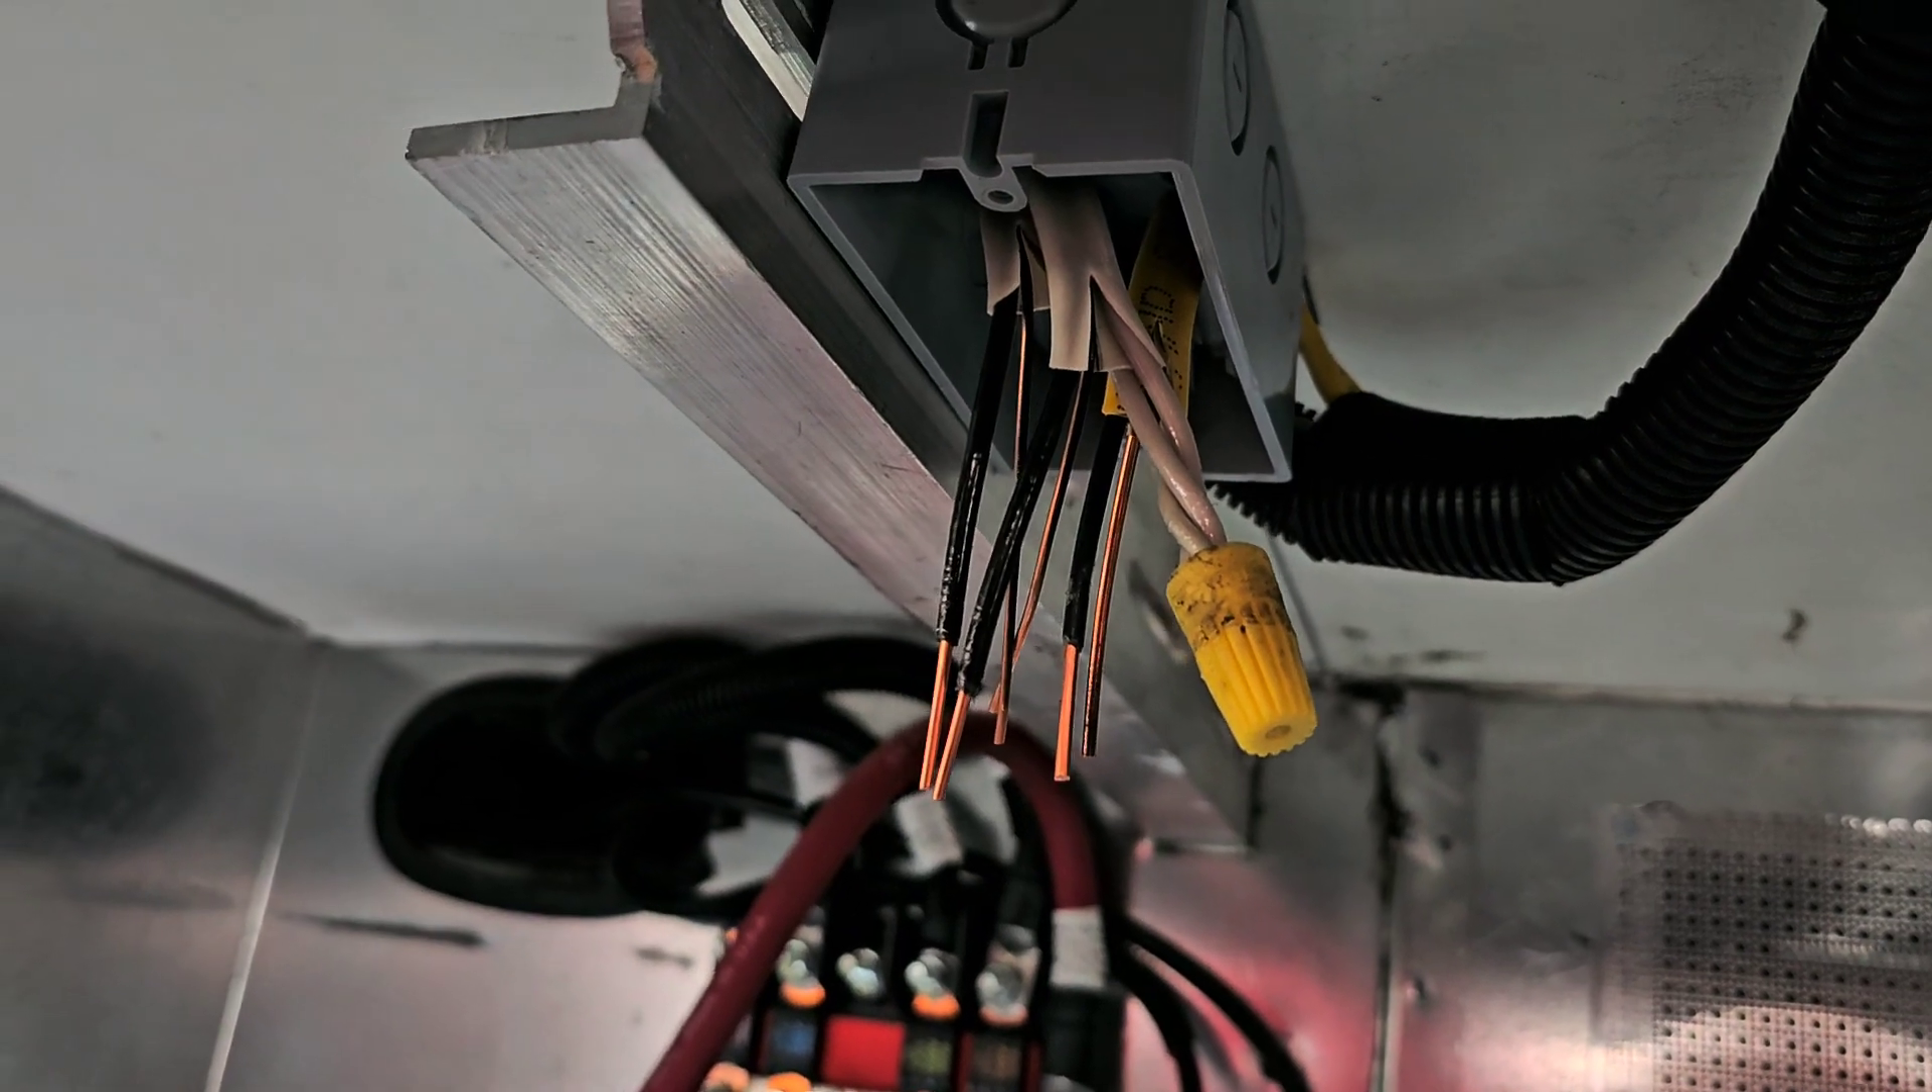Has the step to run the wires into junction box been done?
Yes.